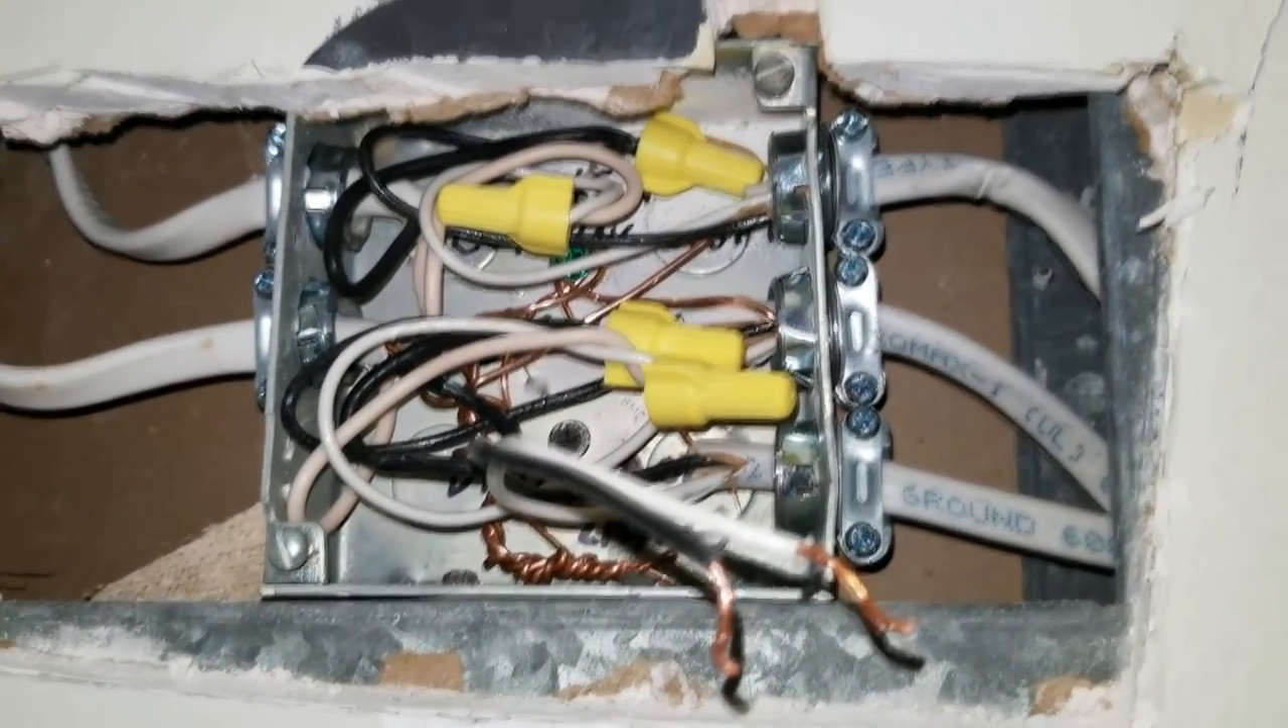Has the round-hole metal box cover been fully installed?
No.